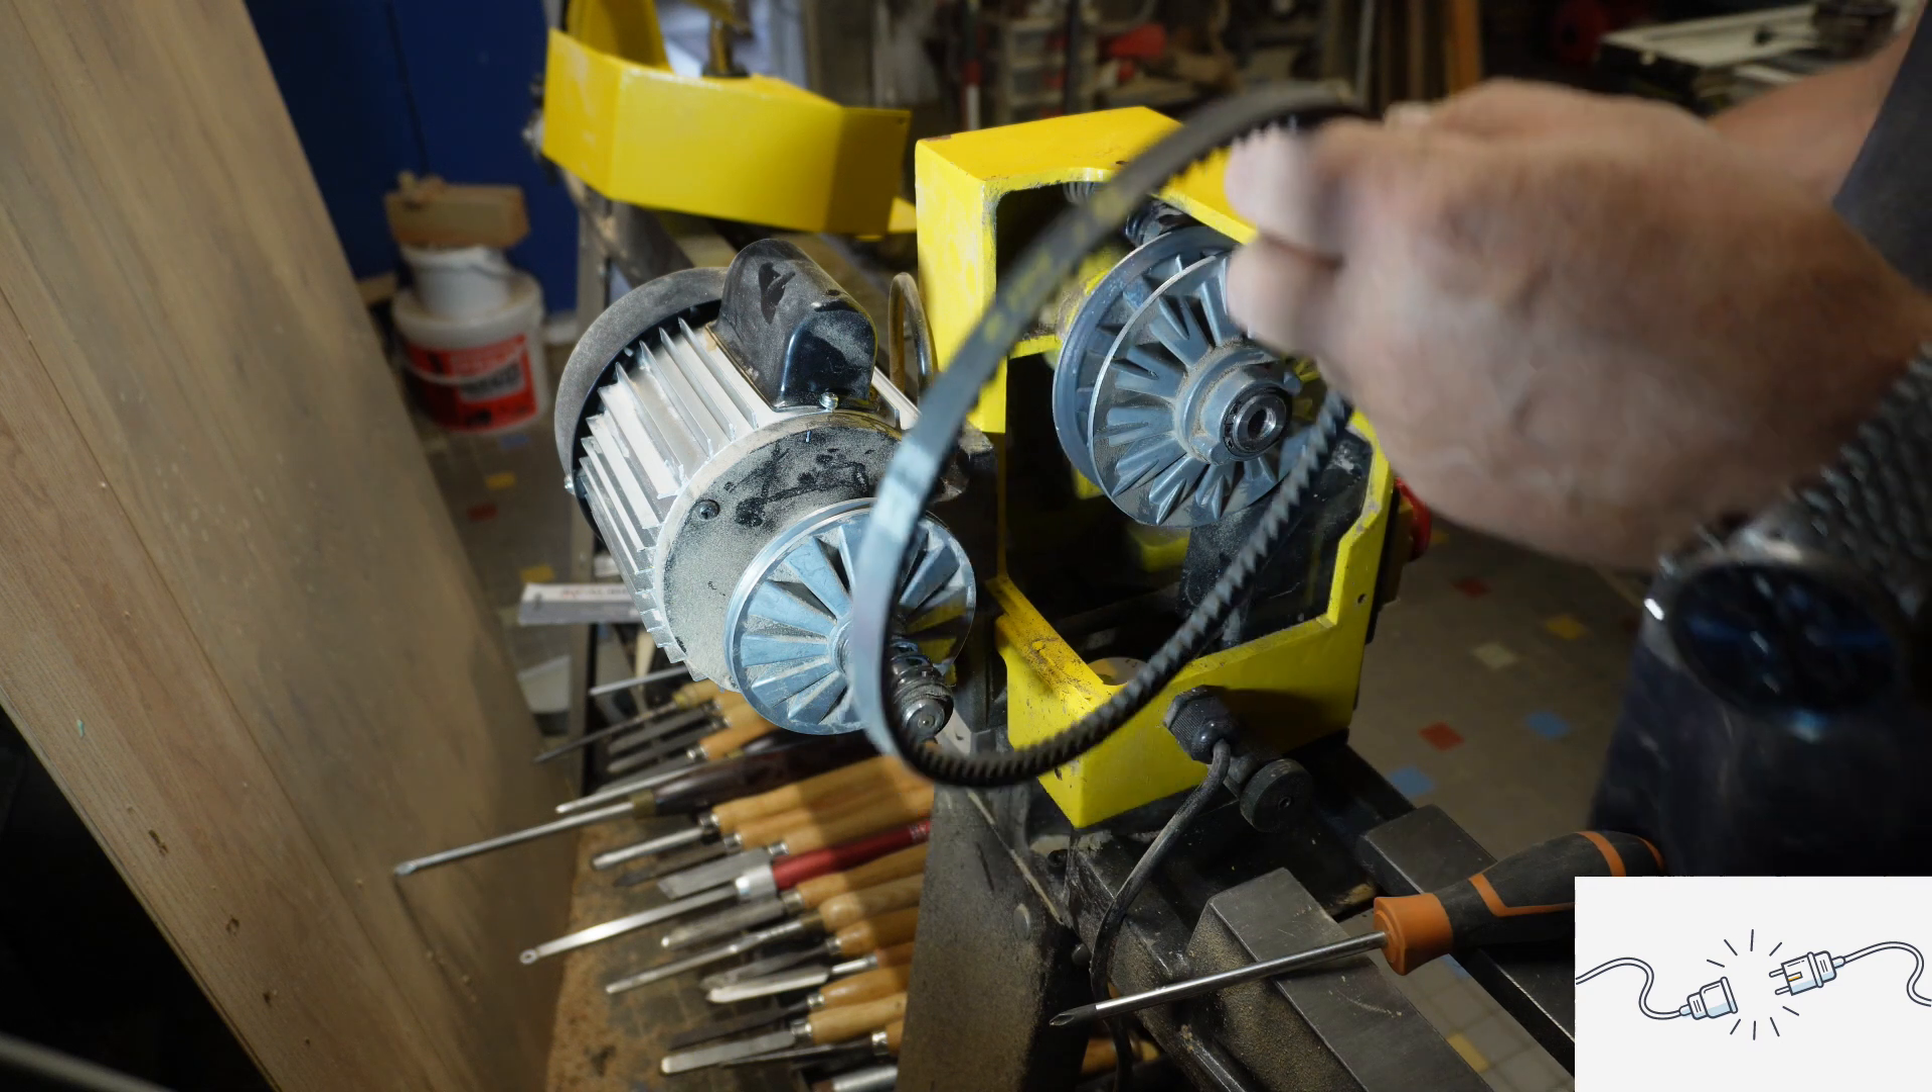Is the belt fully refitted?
No.